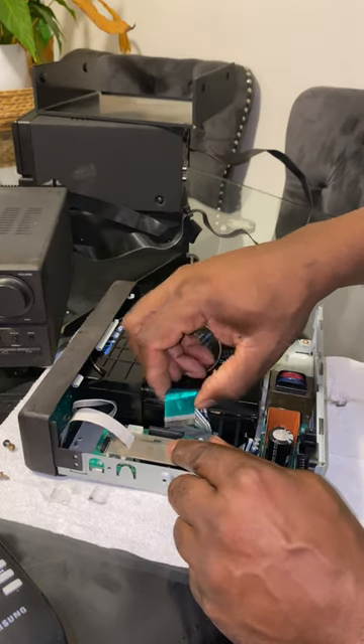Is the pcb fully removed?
No.